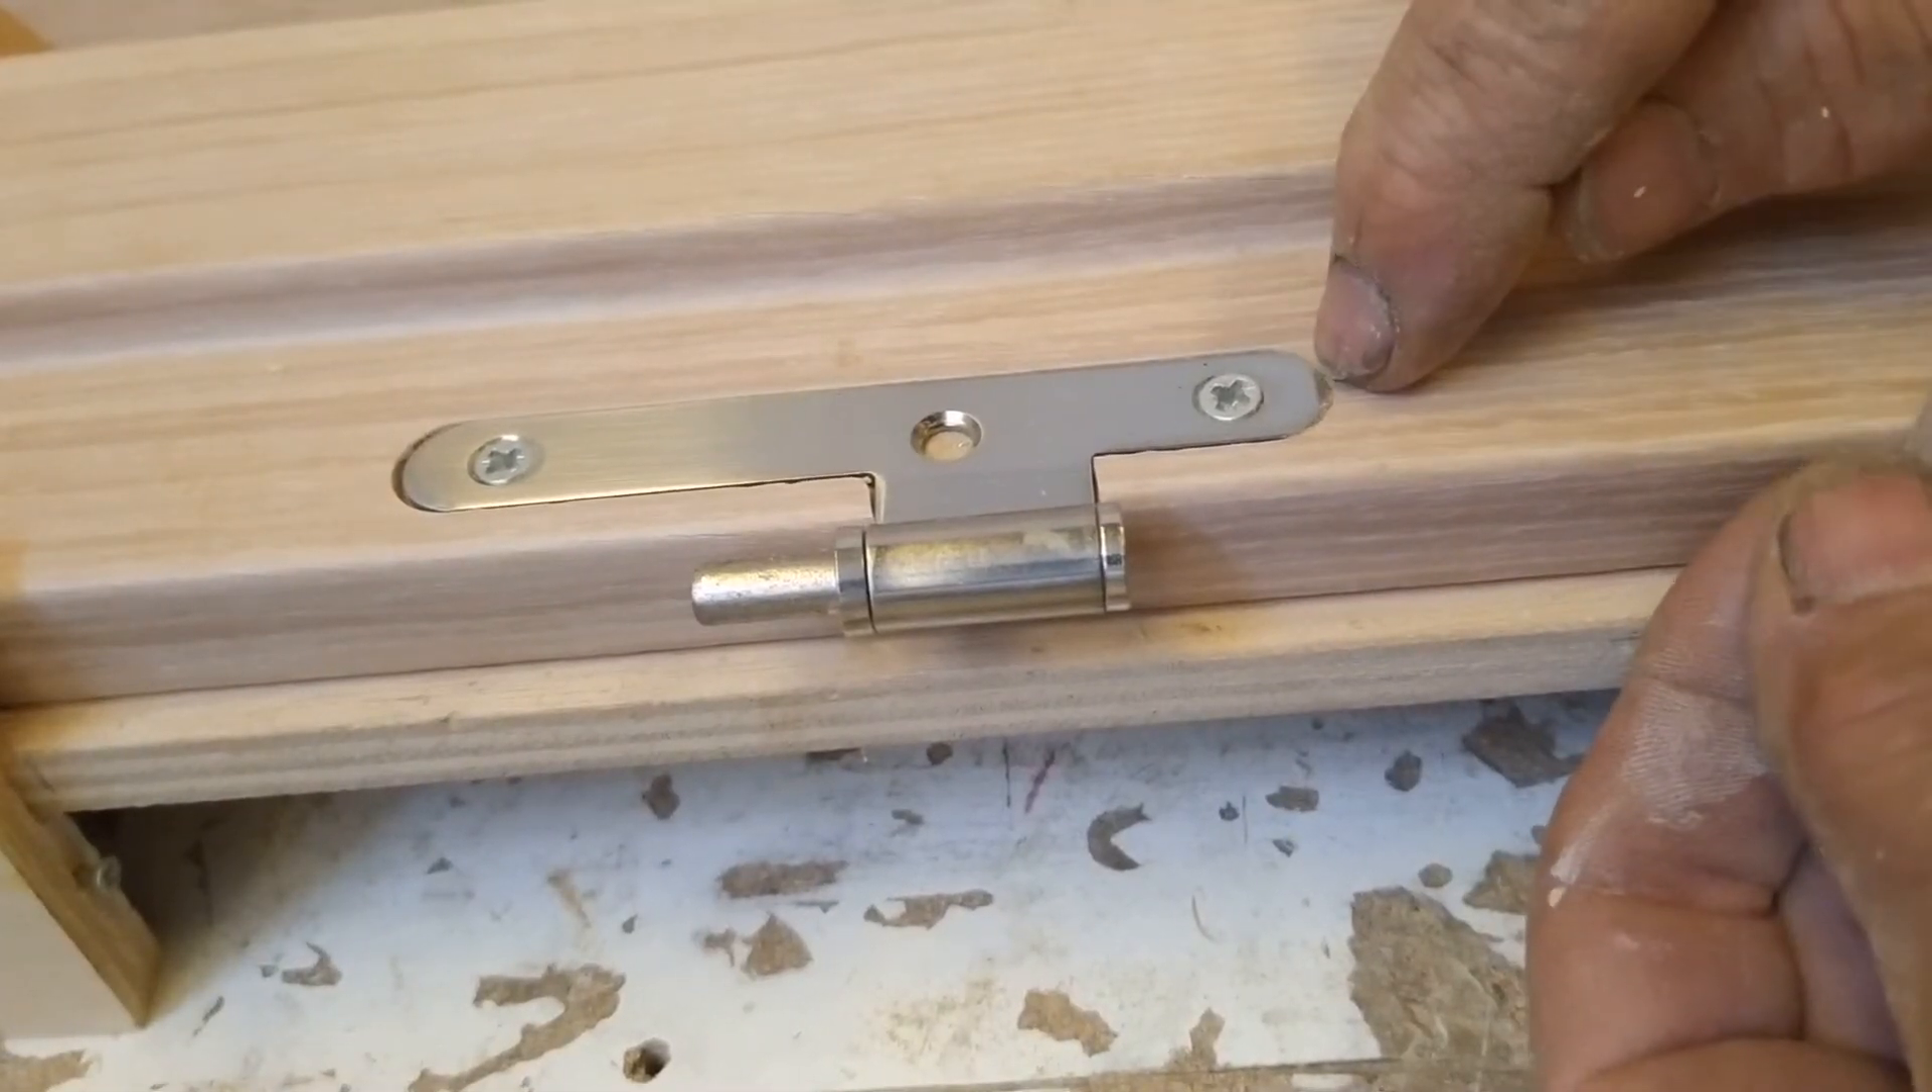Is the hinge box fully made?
Yes.